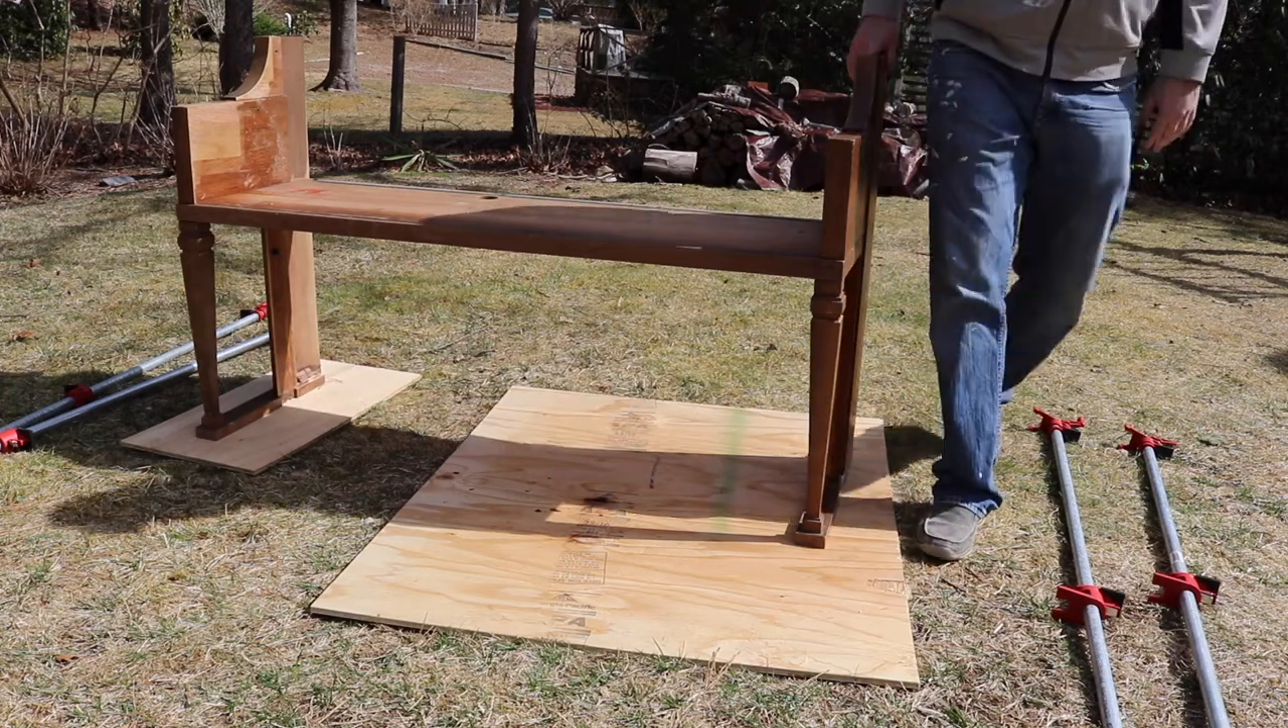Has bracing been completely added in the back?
No.